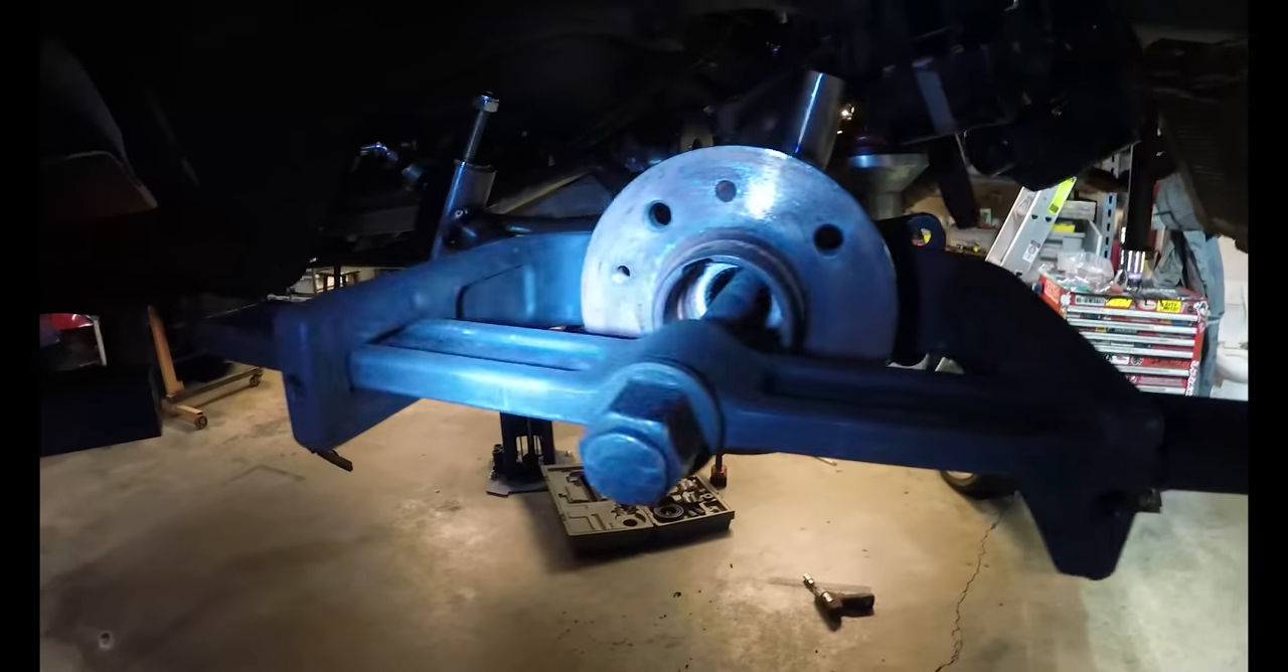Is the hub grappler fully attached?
Yes.